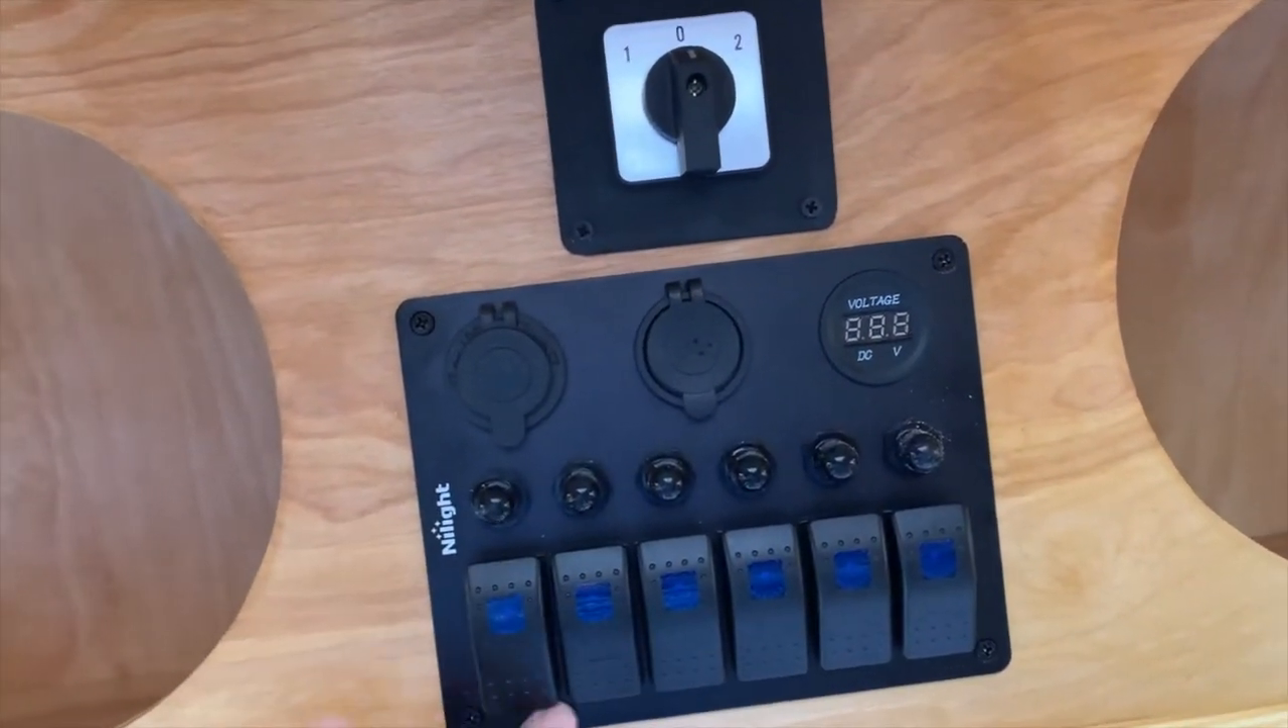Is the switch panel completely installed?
Yes.